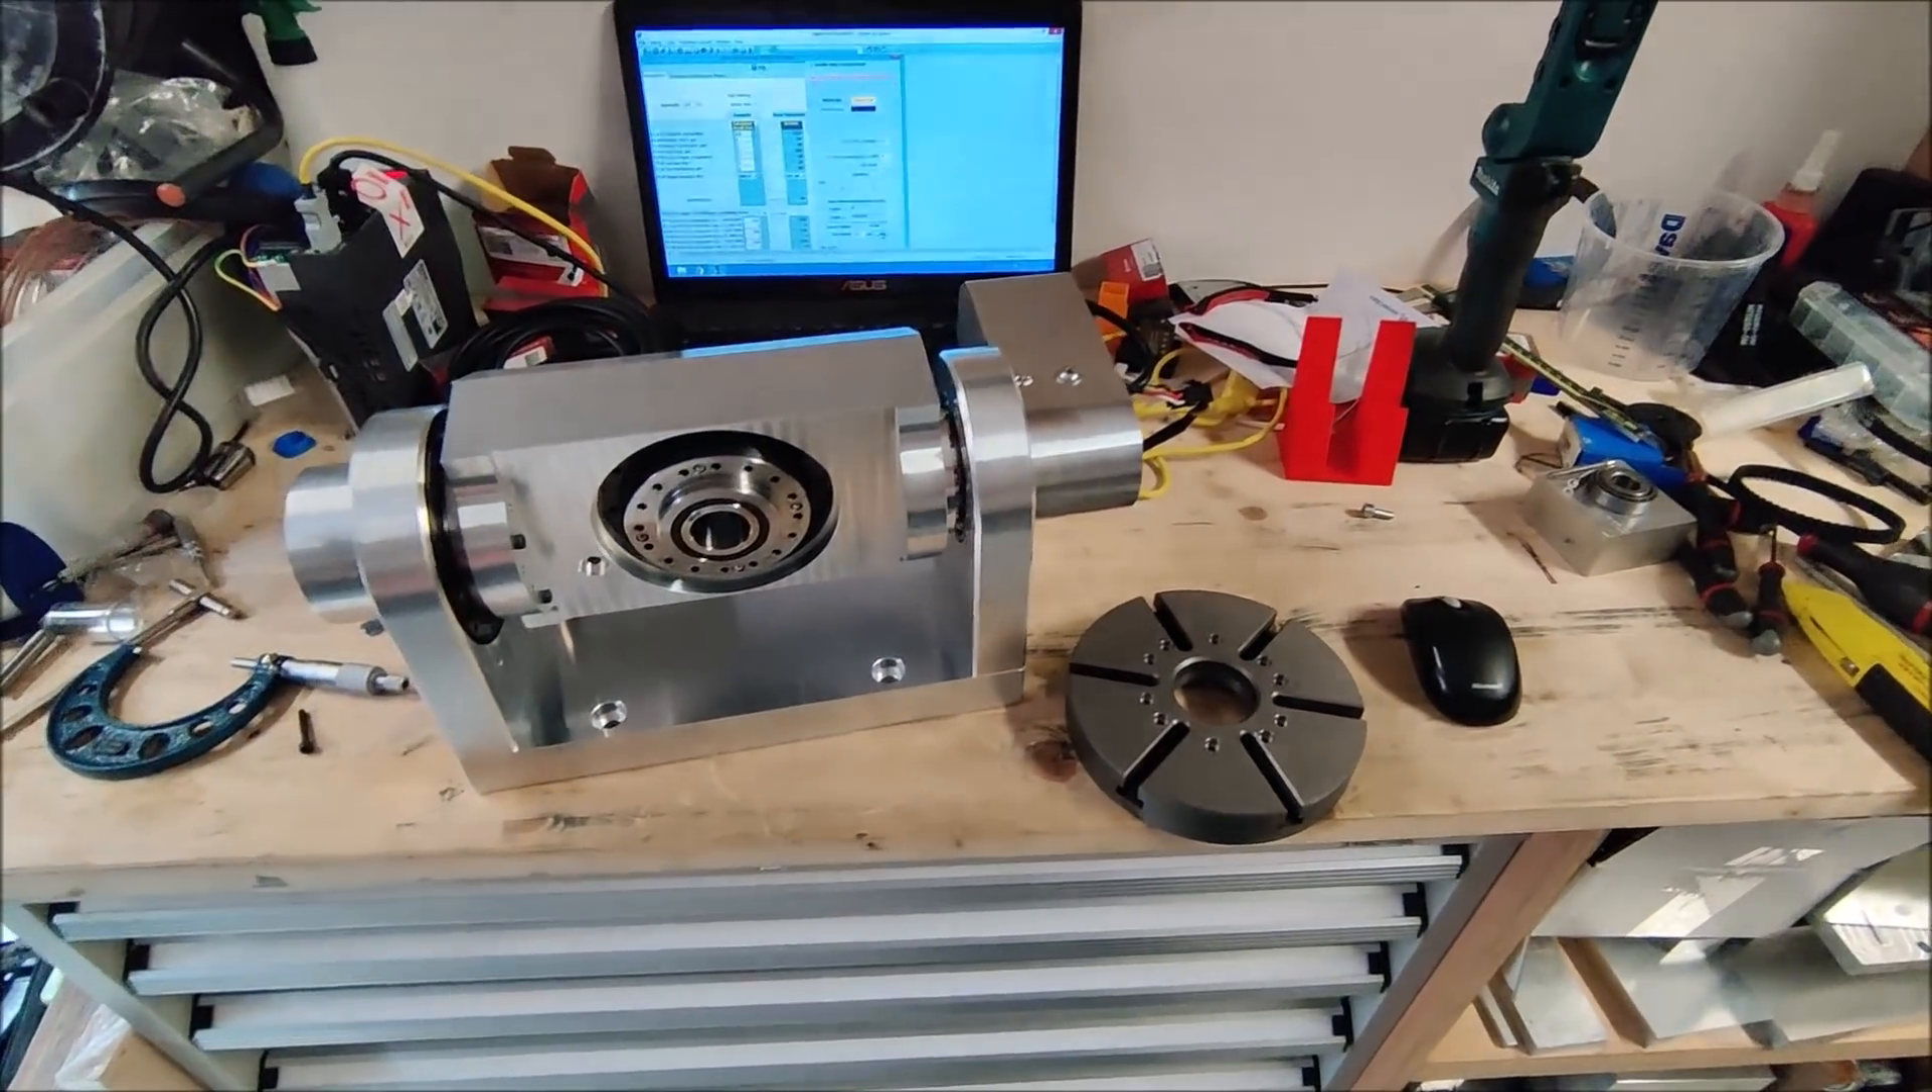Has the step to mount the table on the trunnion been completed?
No.